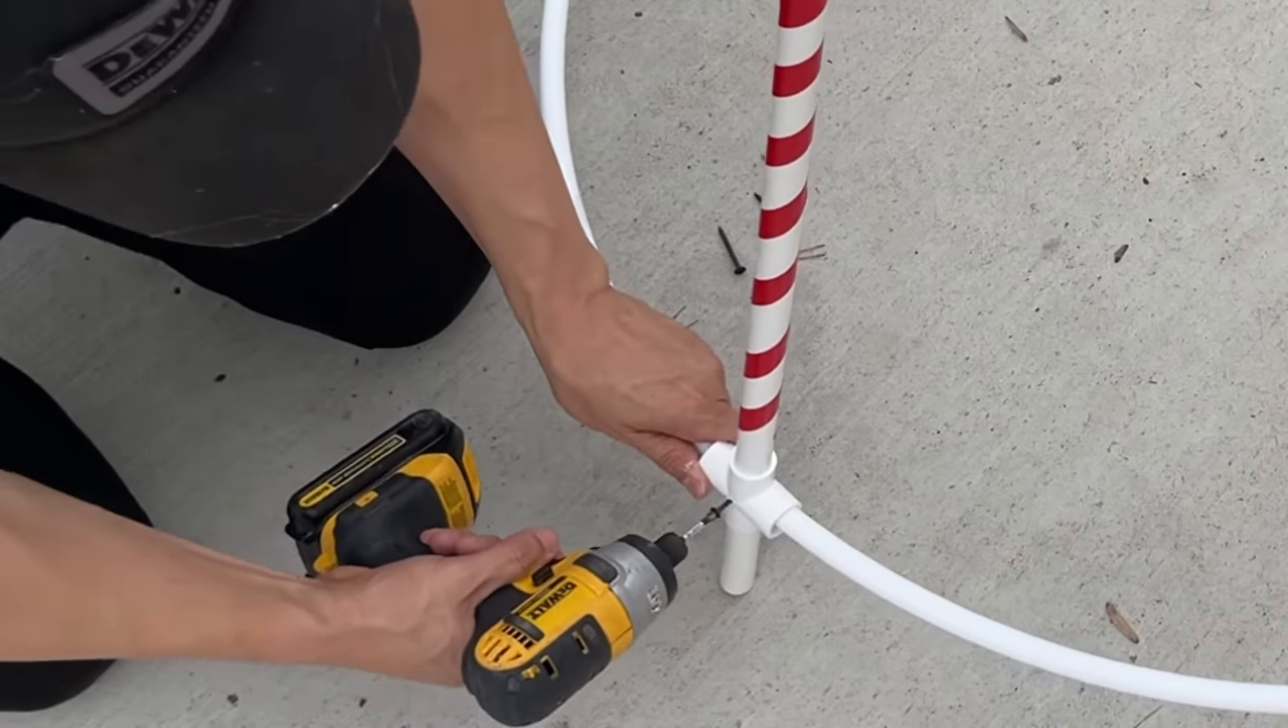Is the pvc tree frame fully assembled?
No.